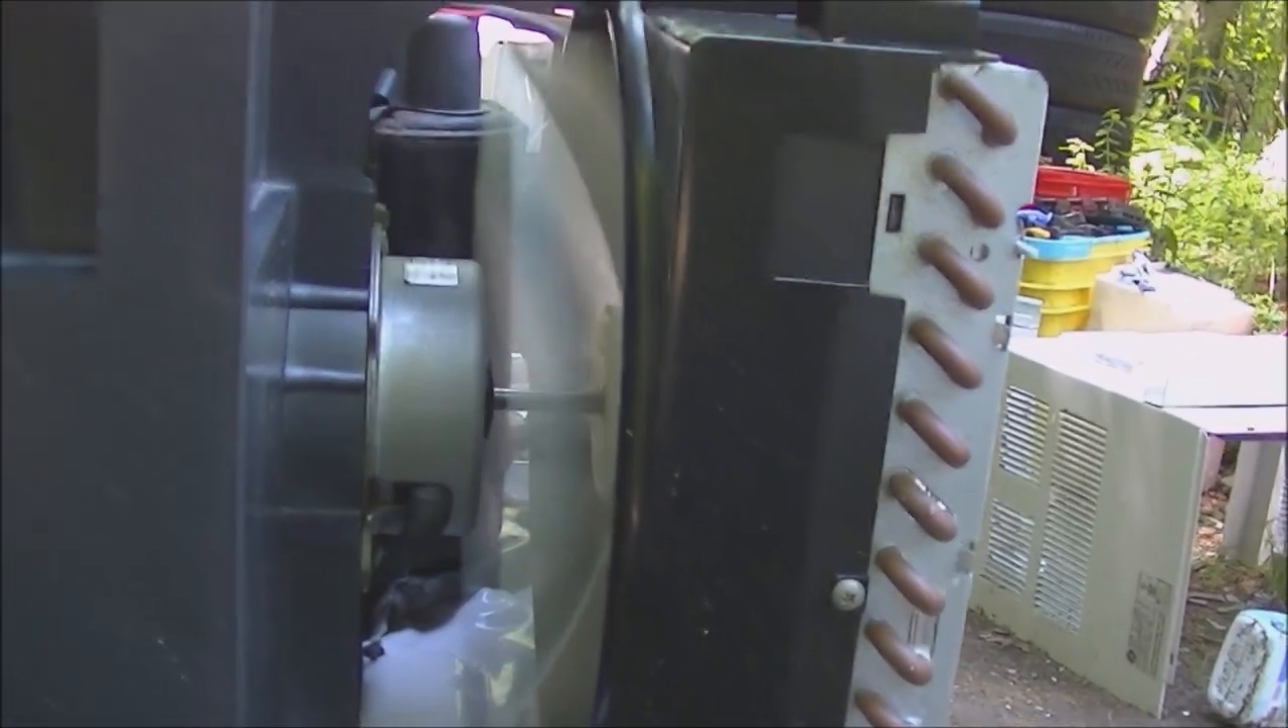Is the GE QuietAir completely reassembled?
No.